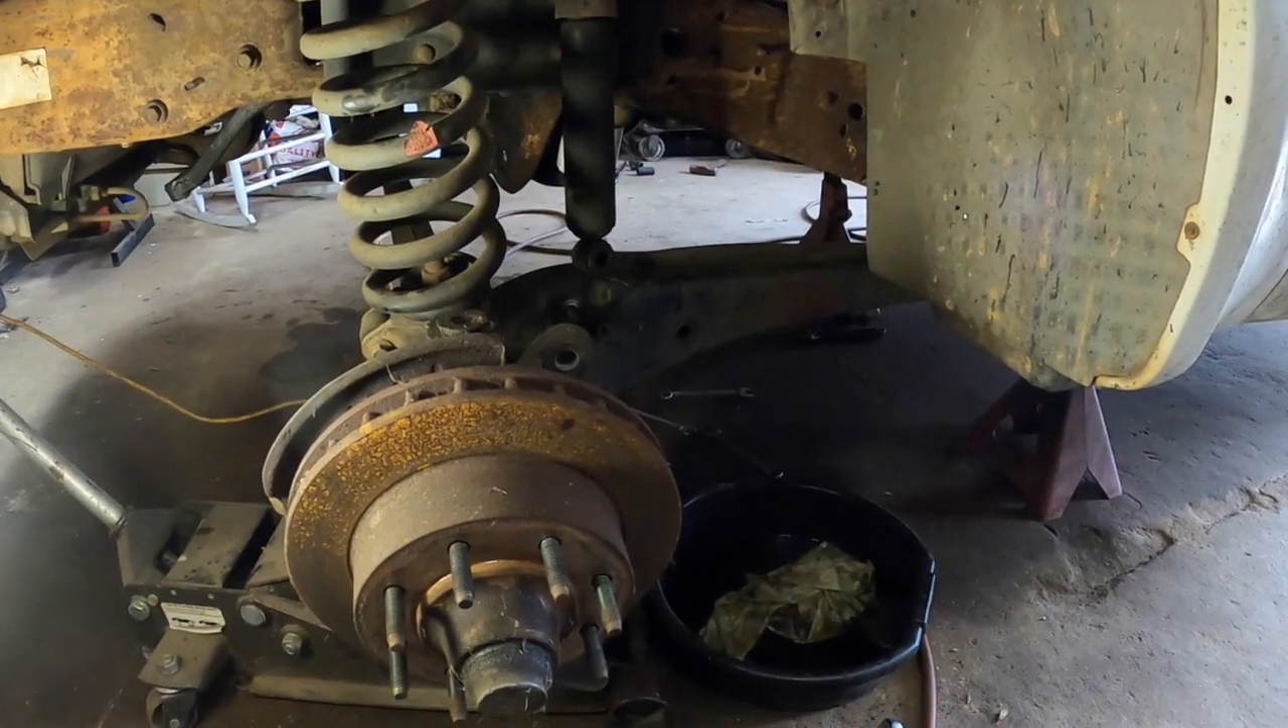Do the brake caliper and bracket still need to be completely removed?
No.